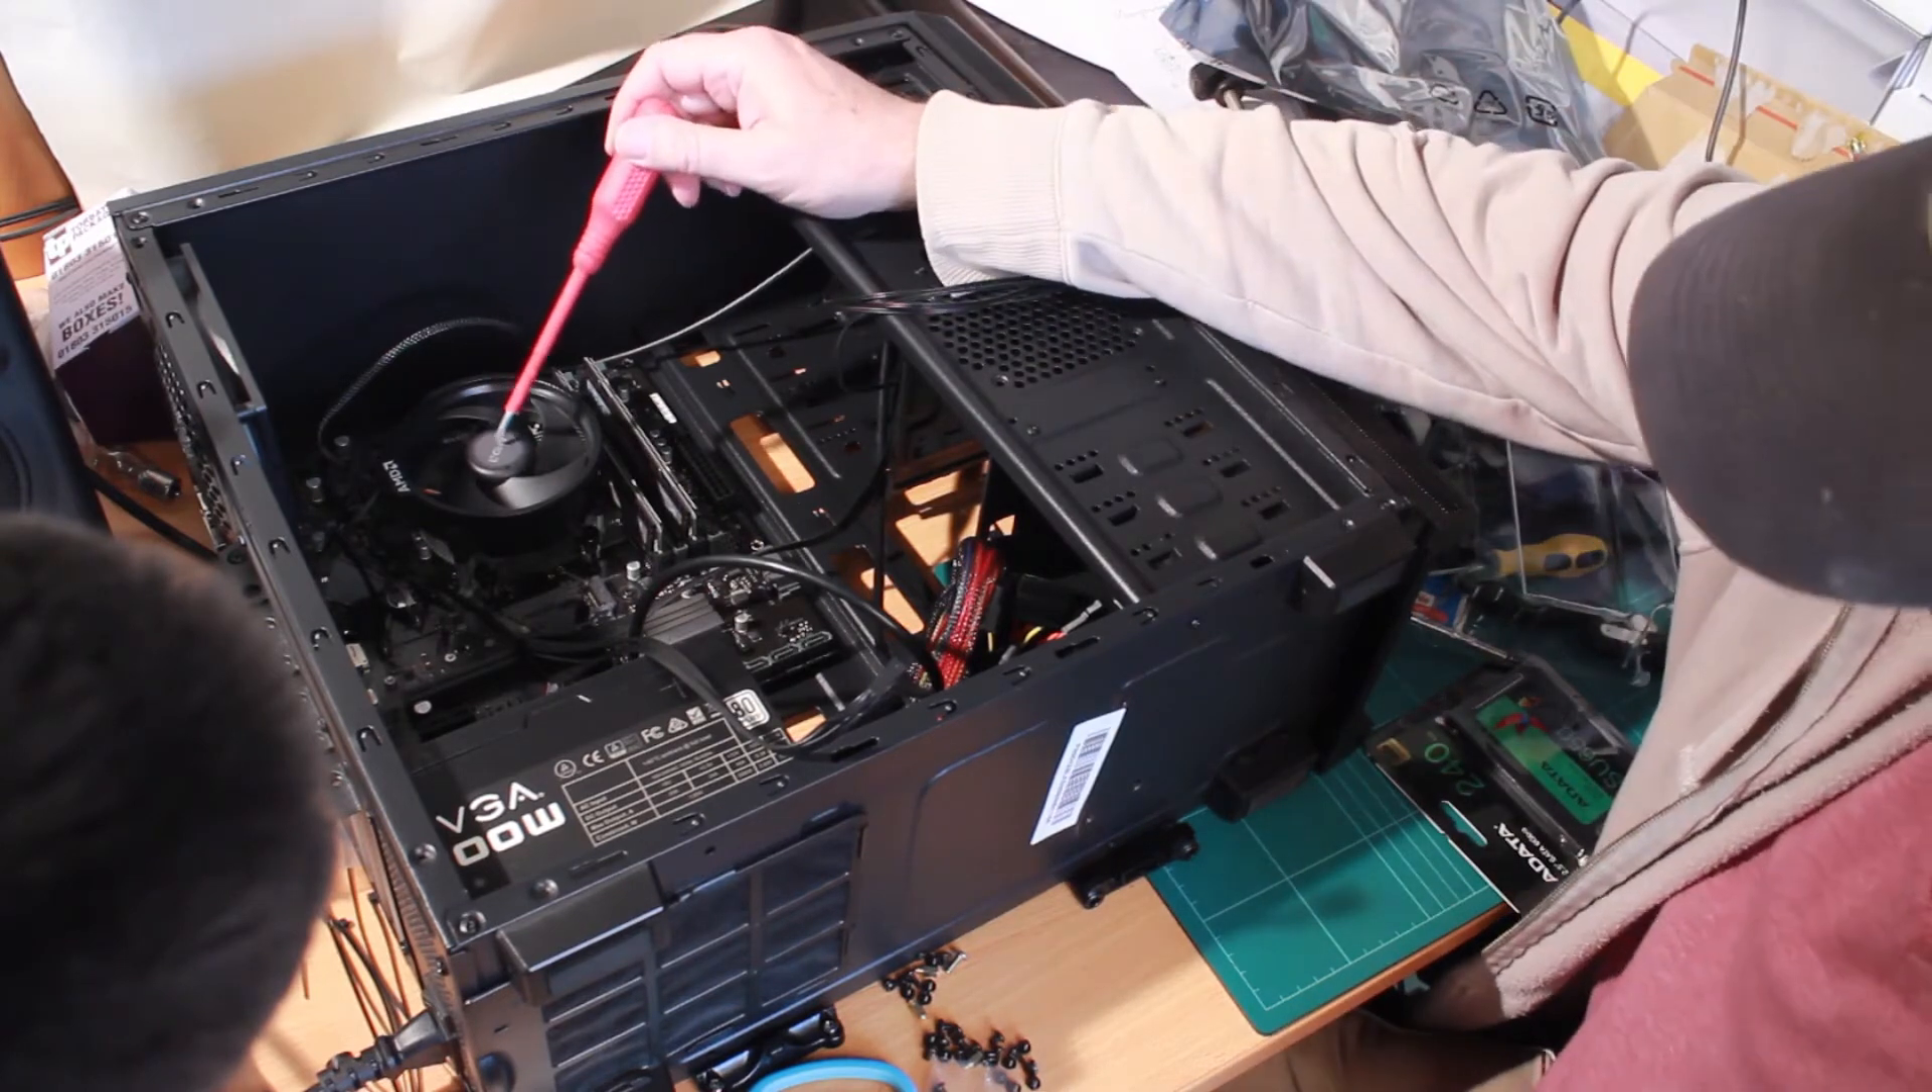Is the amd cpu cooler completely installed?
Yes.